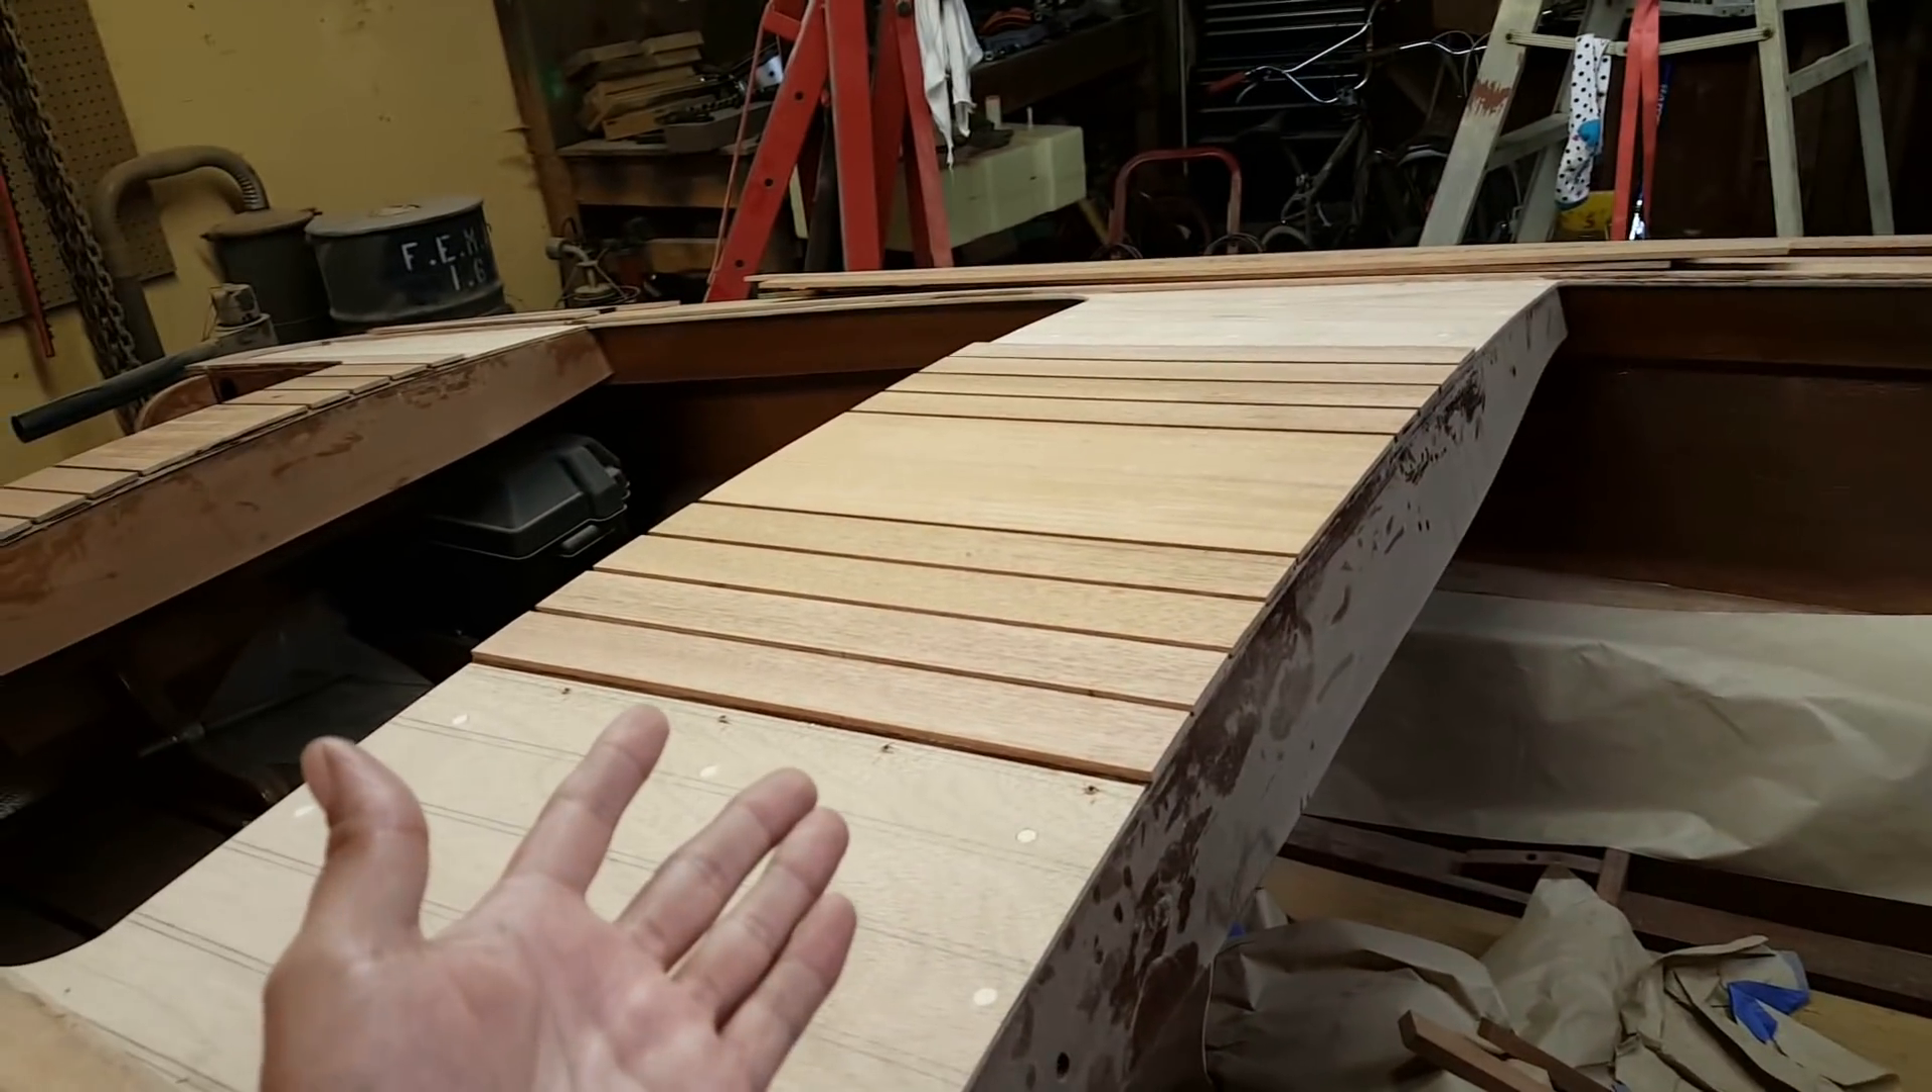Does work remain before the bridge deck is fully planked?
Yes.